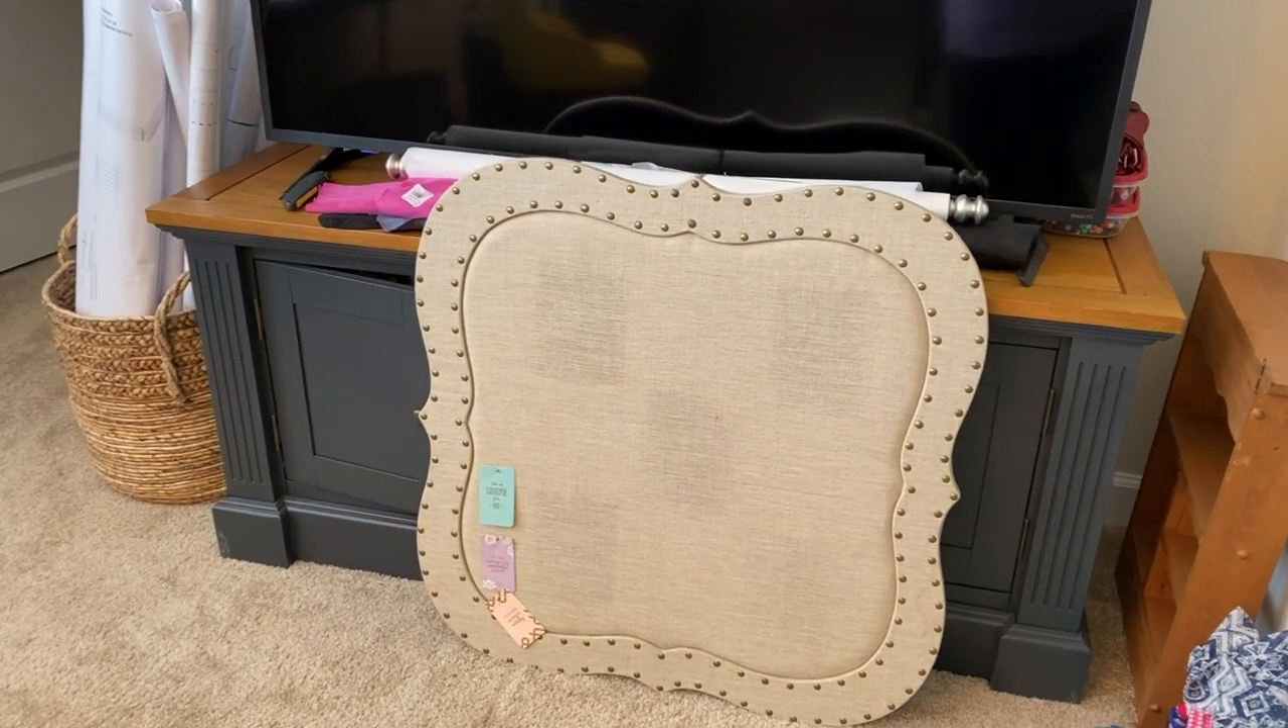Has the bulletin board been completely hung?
No.